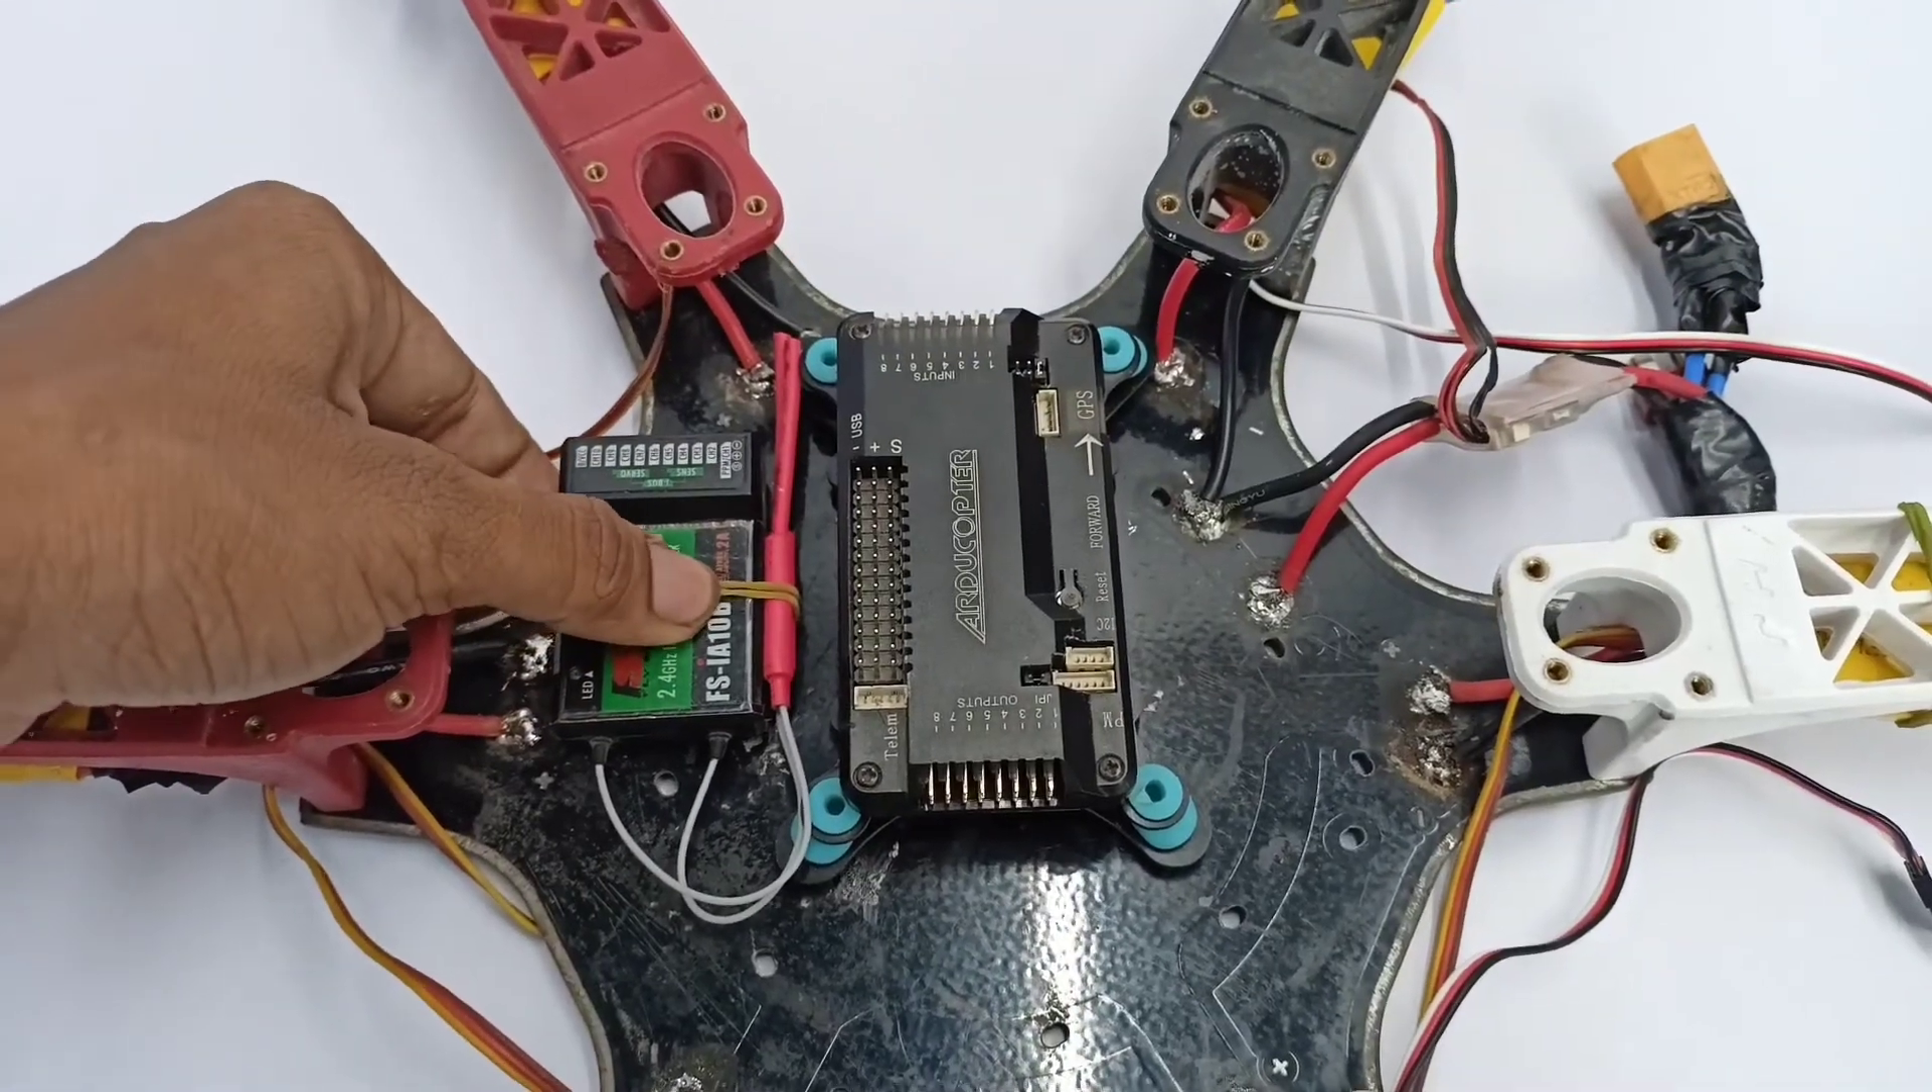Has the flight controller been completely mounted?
Yes.